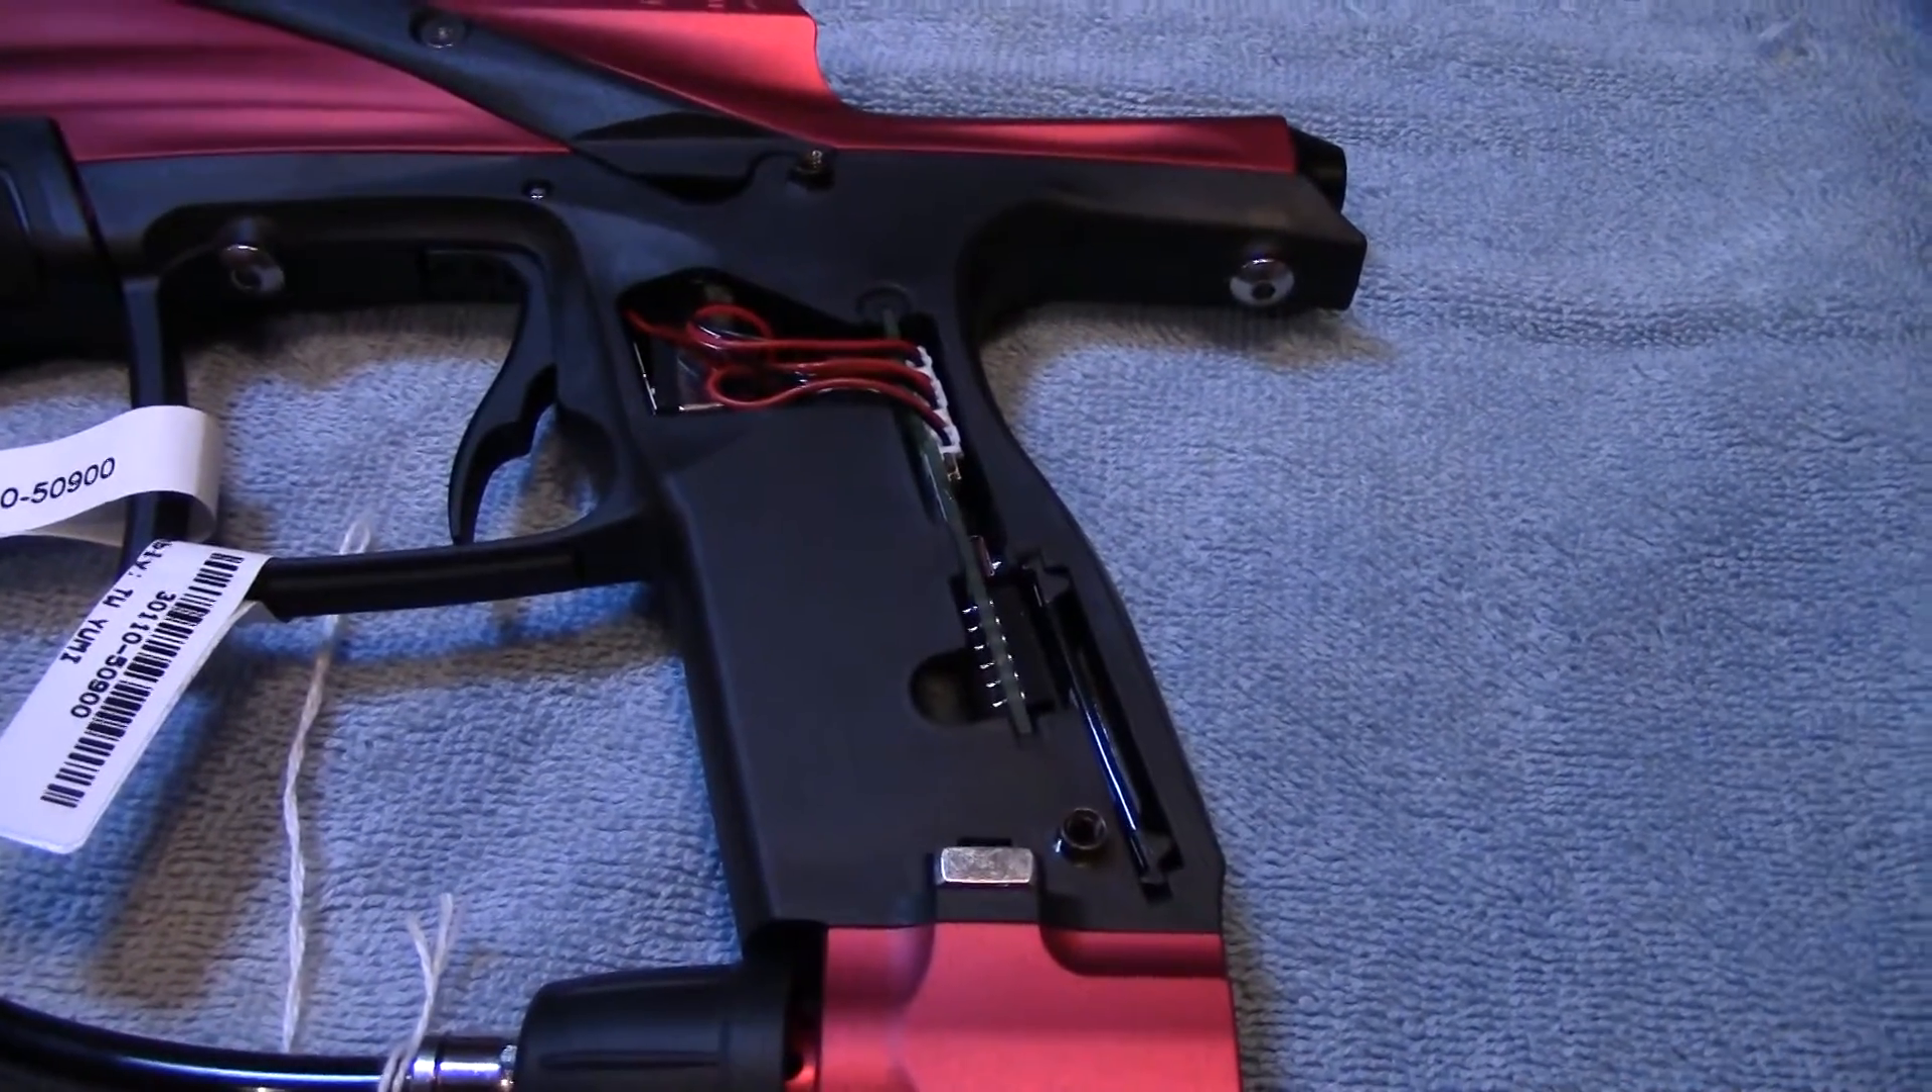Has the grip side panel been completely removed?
Yes.